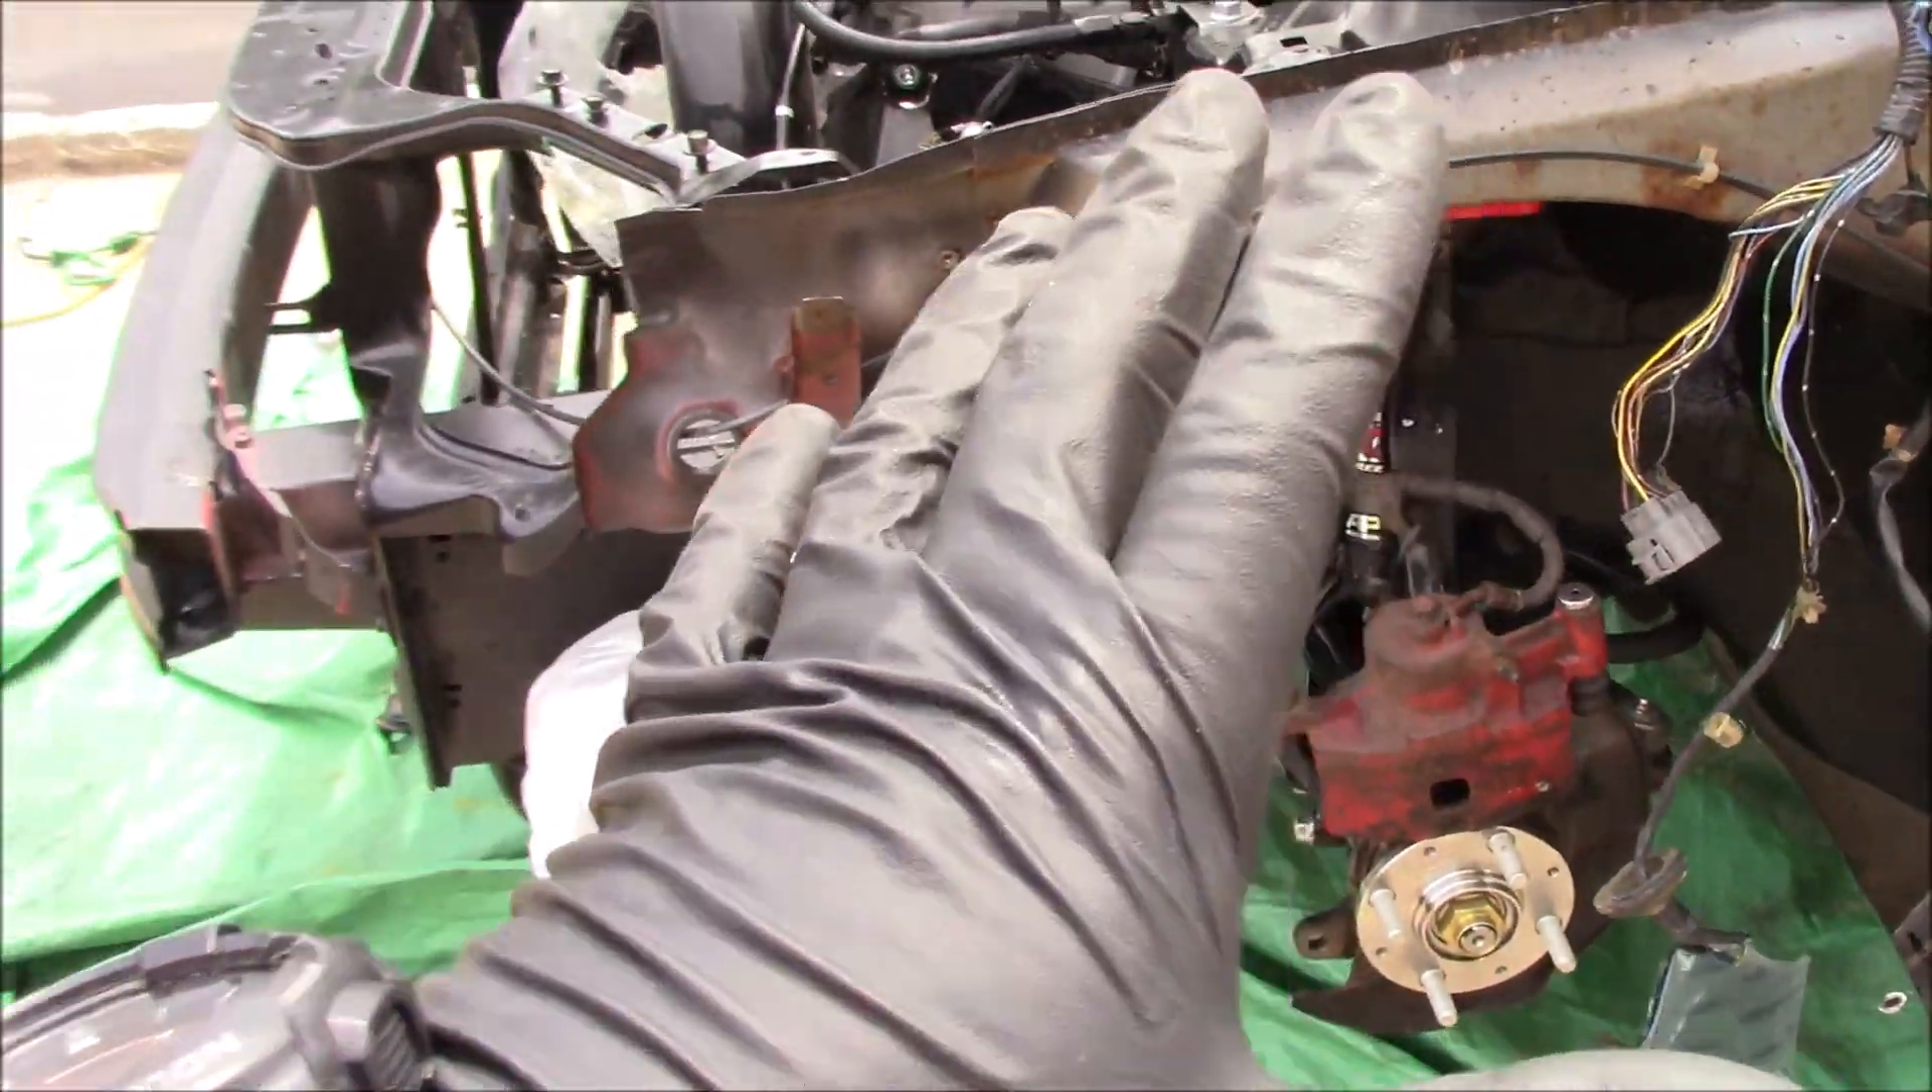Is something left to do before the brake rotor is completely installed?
Yes.